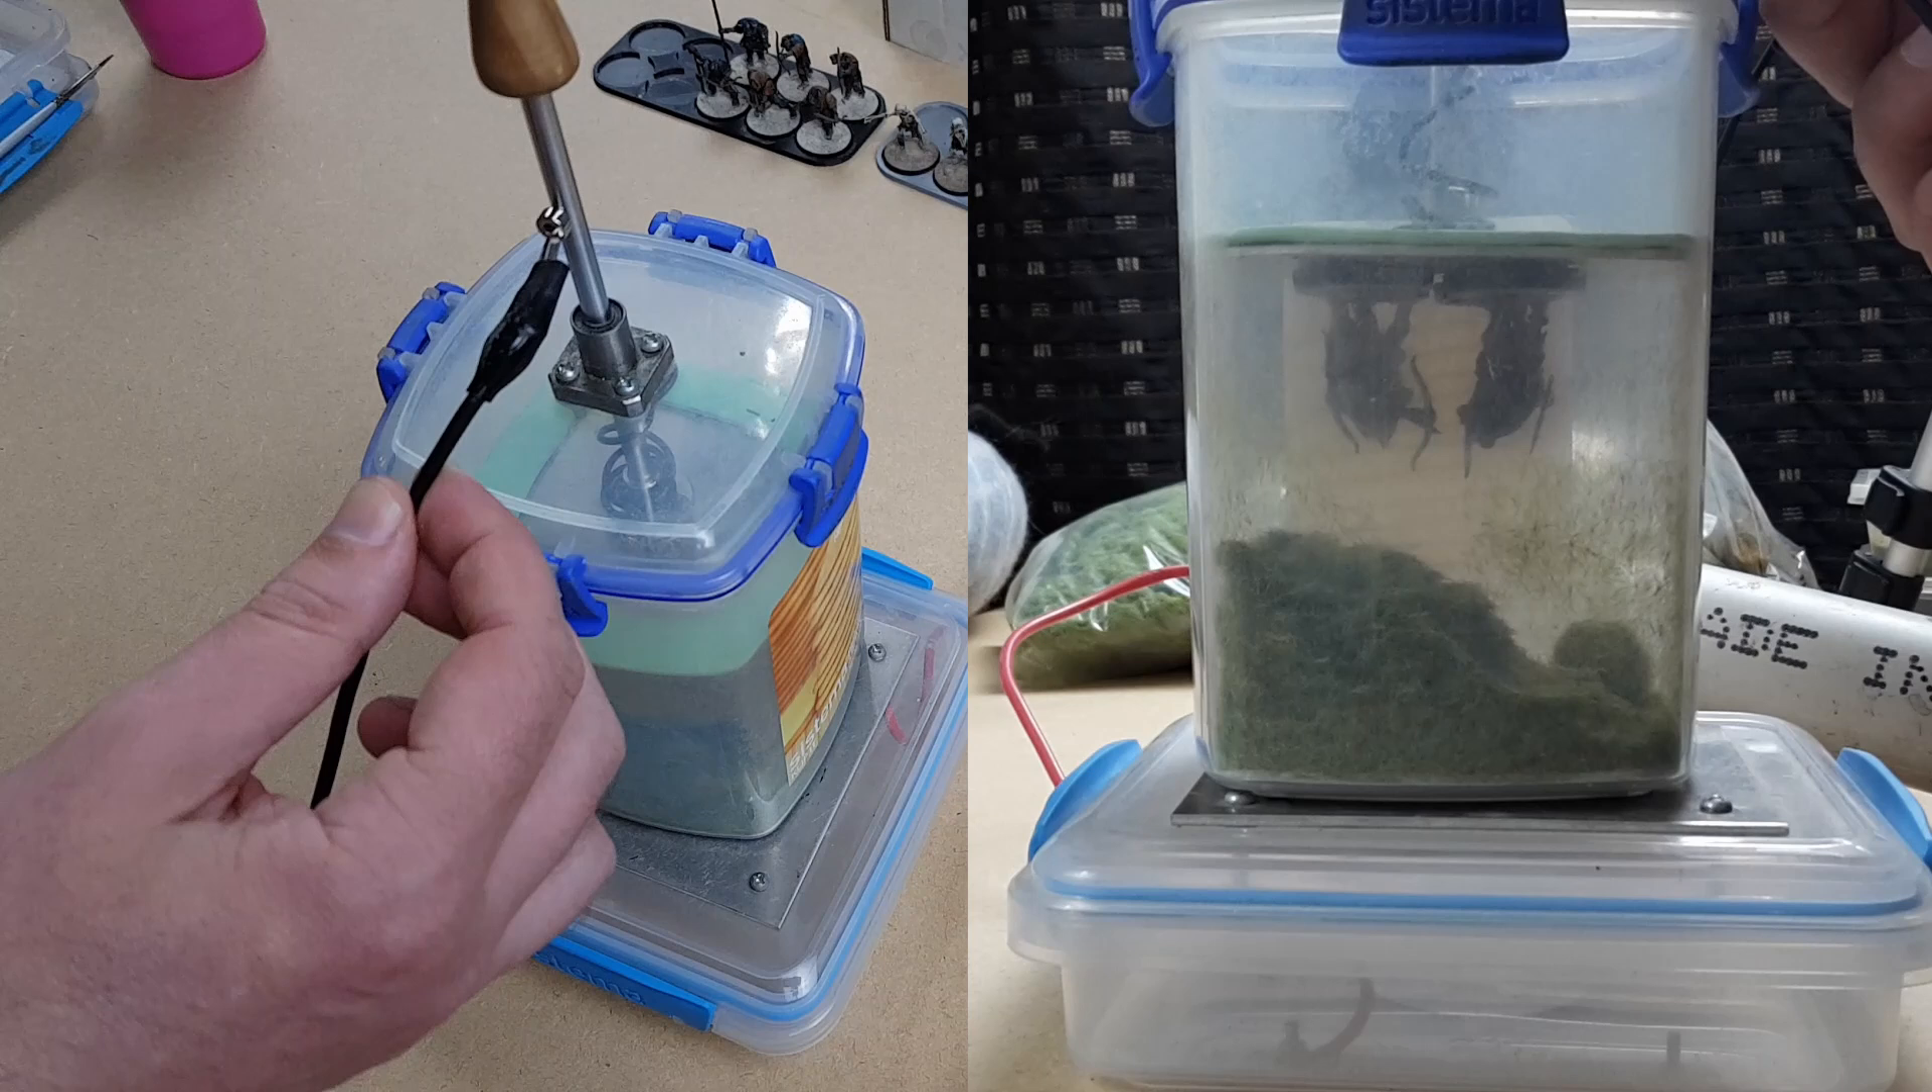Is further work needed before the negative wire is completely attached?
No.